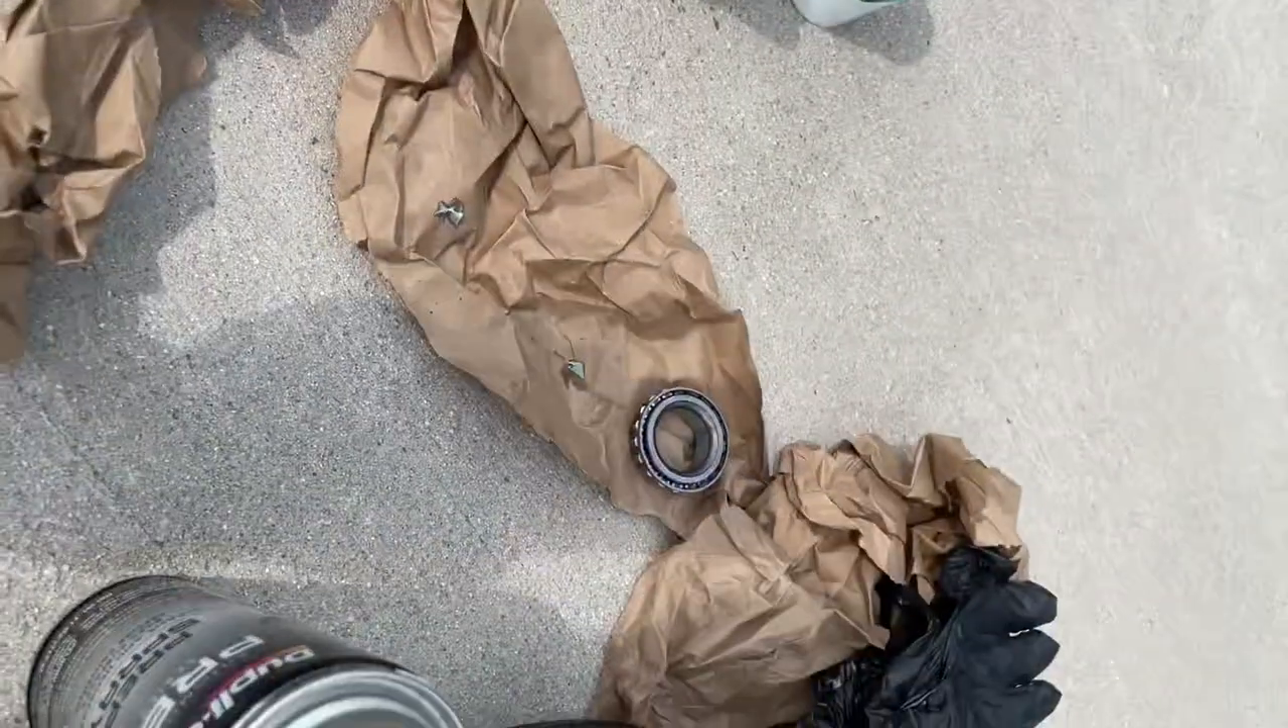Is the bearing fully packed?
No.